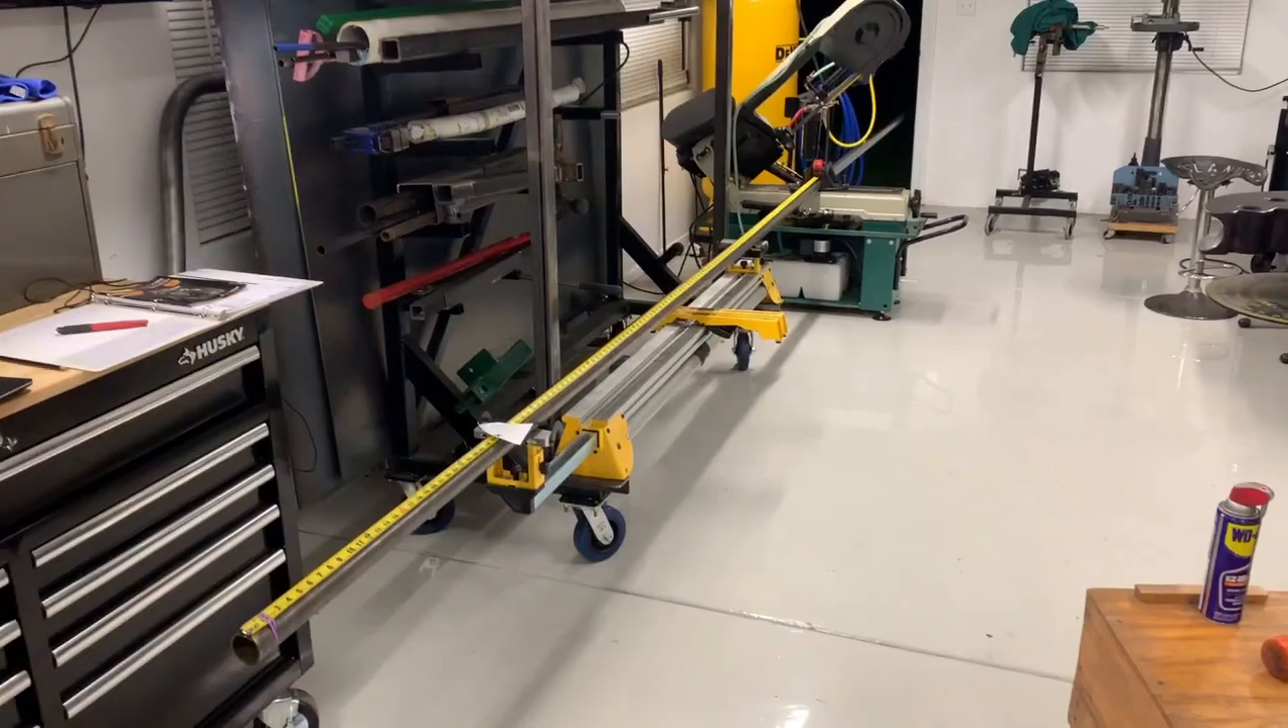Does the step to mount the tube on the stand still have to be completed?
No.